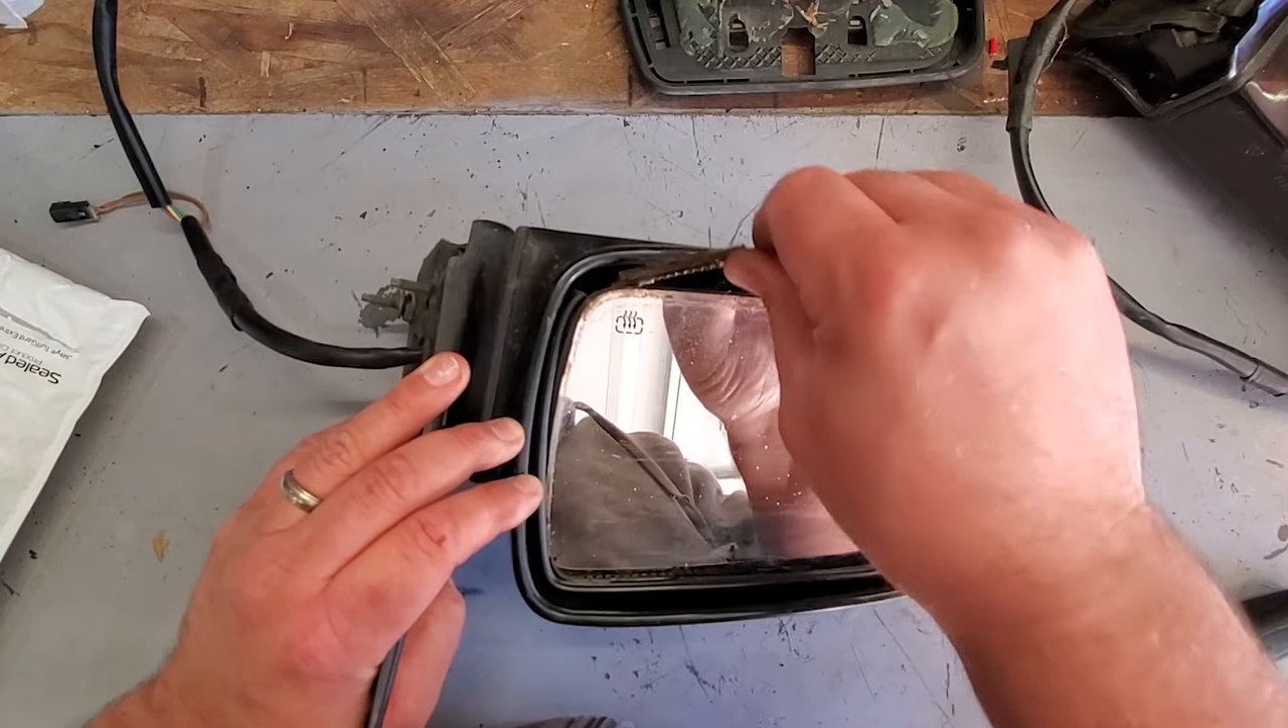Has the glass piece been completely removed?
No.